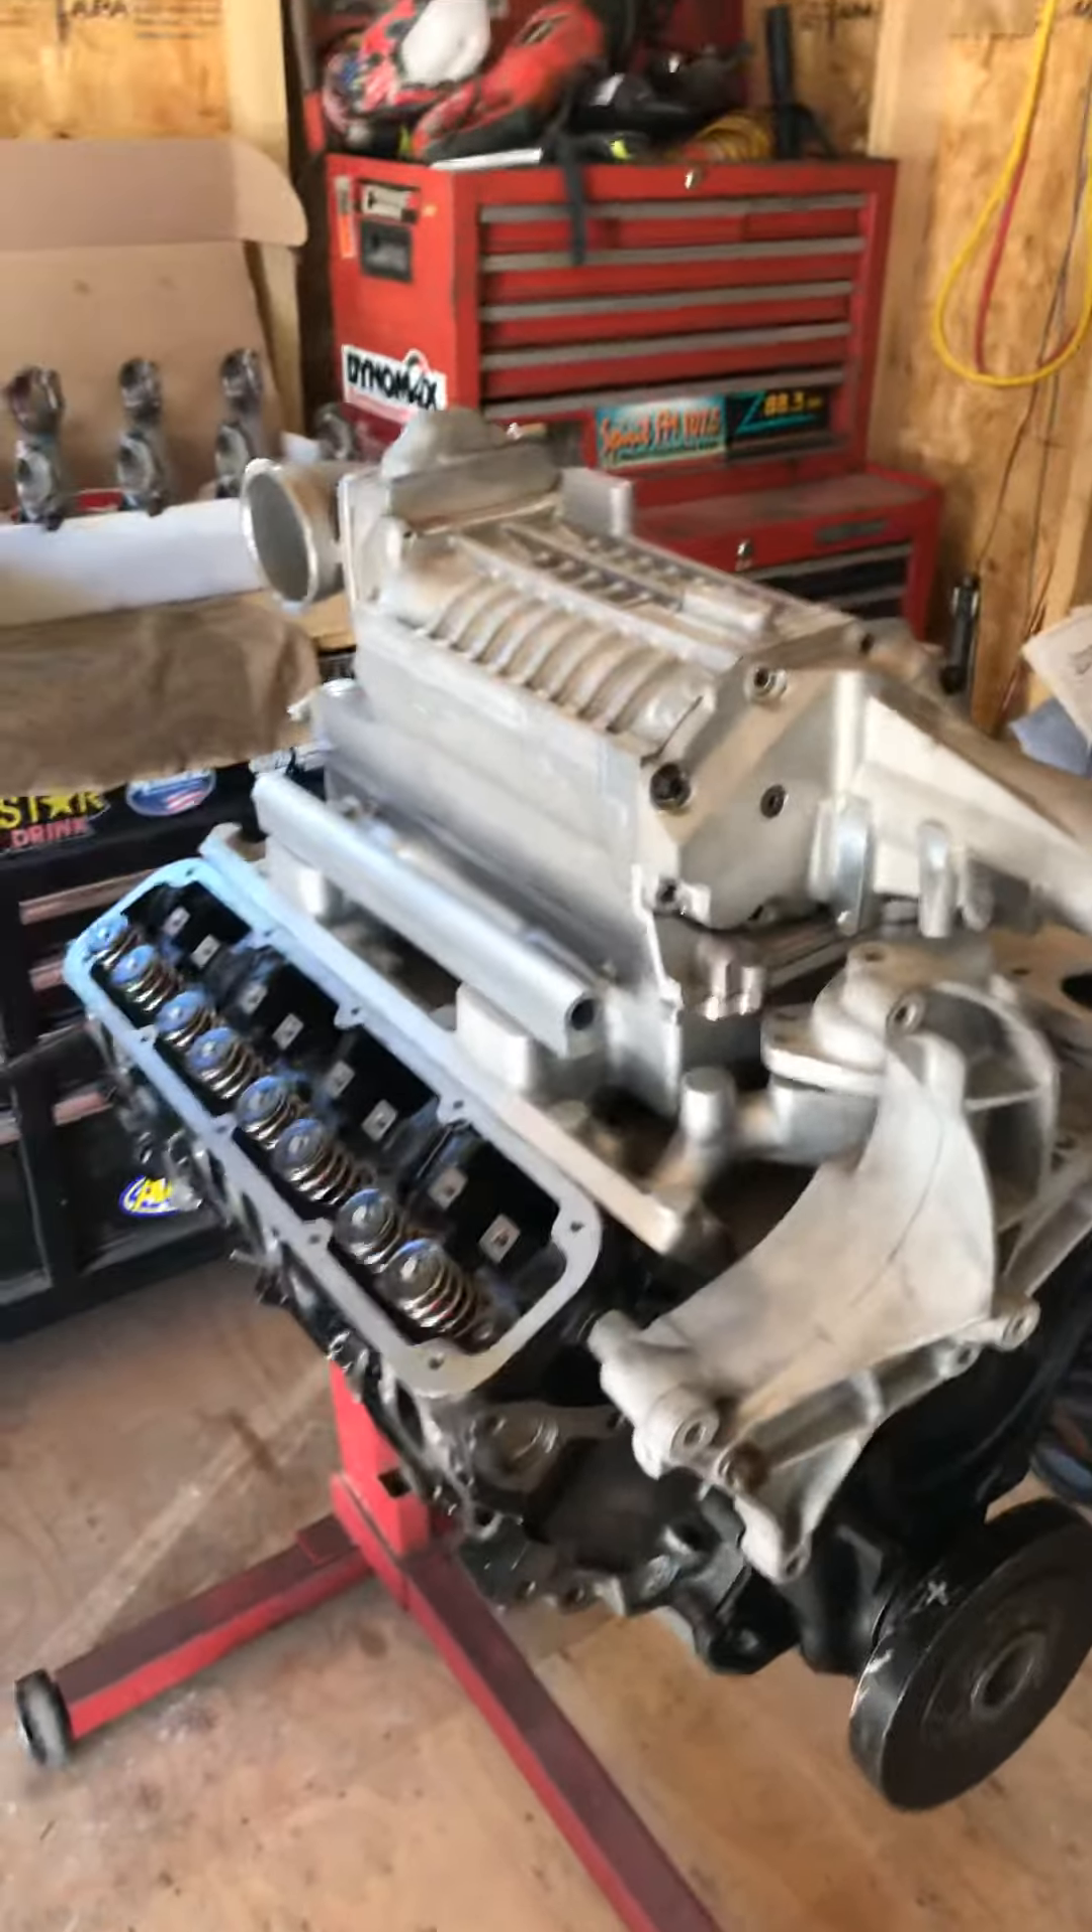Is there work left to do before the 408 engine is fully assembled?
Yes.